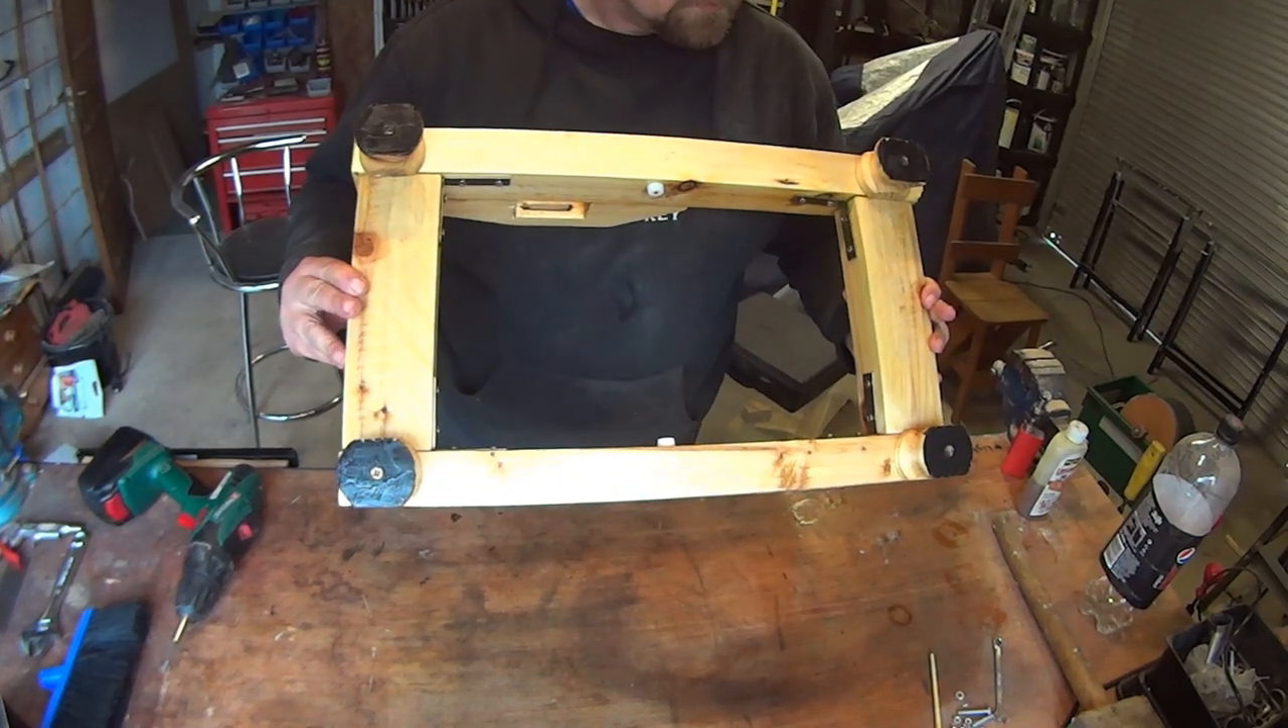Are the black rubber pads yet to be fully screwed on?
No.